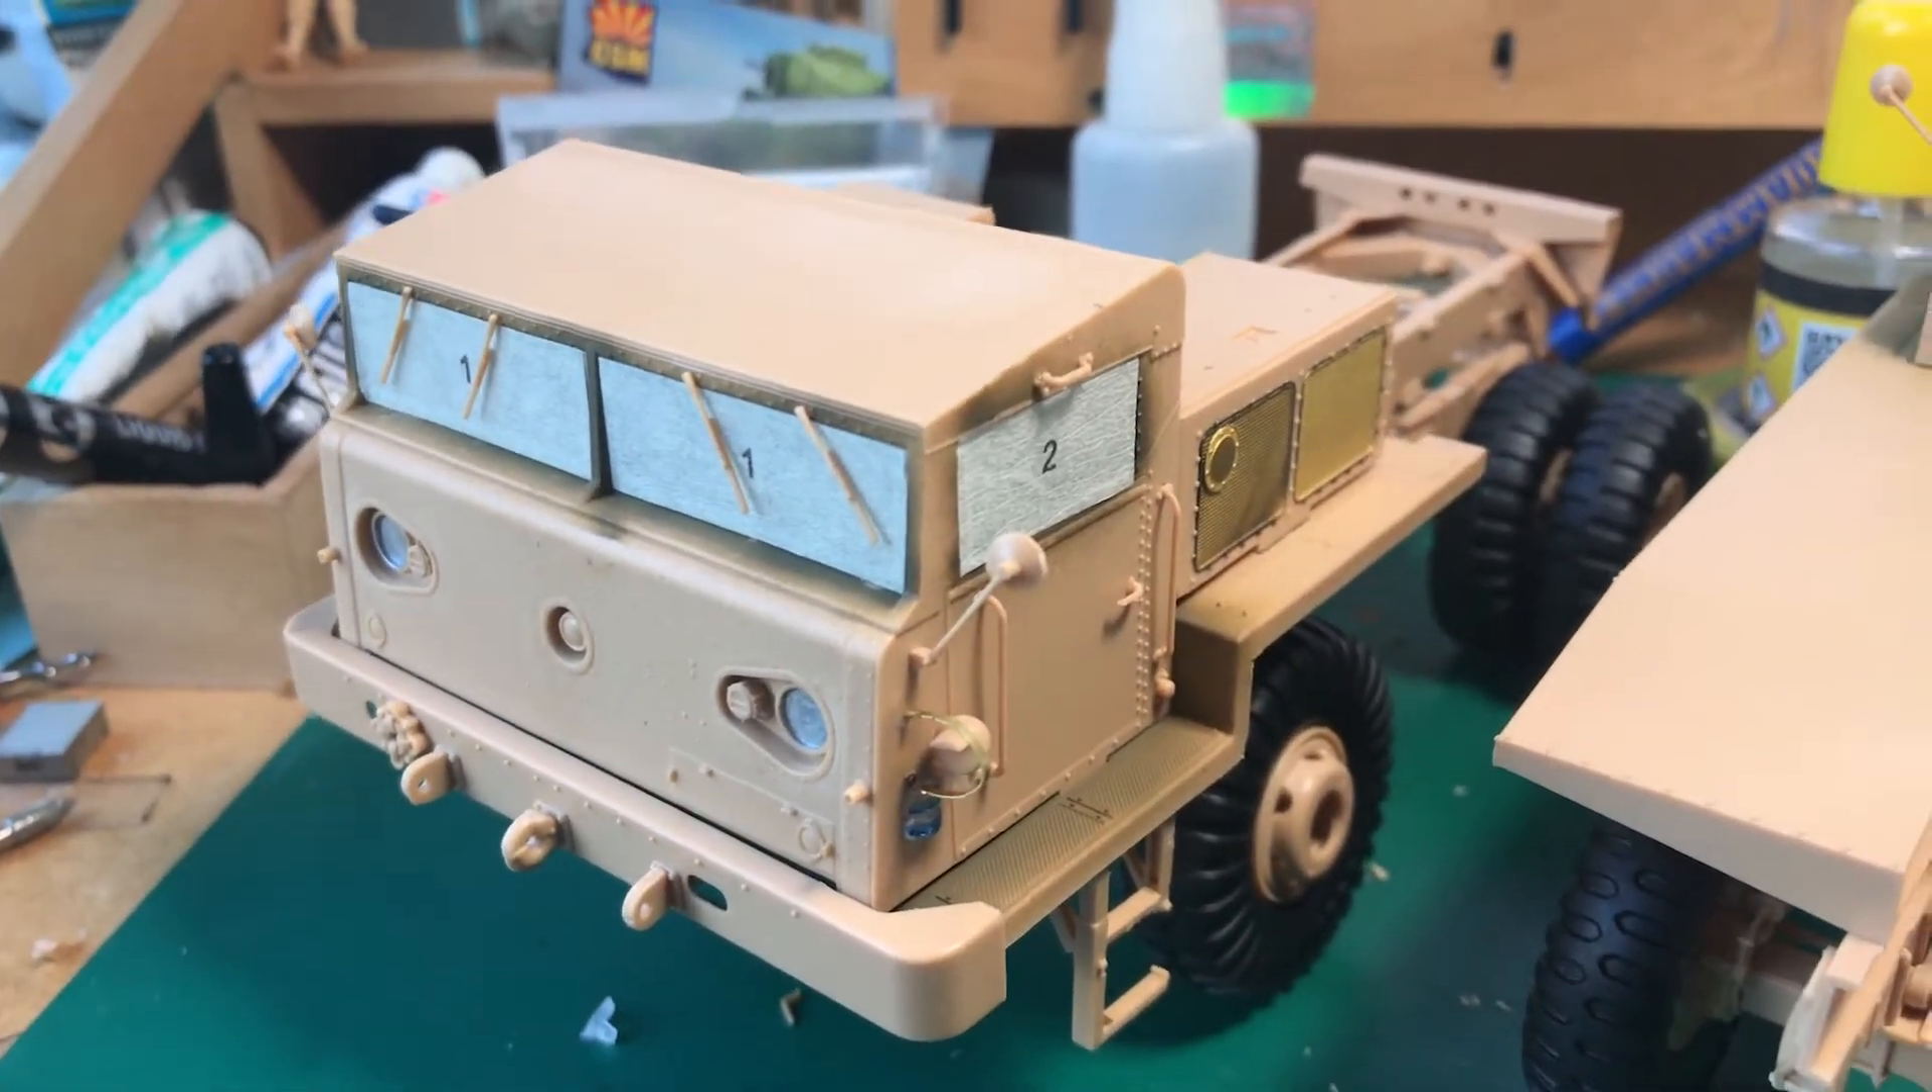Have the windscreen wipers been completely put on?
Yes.